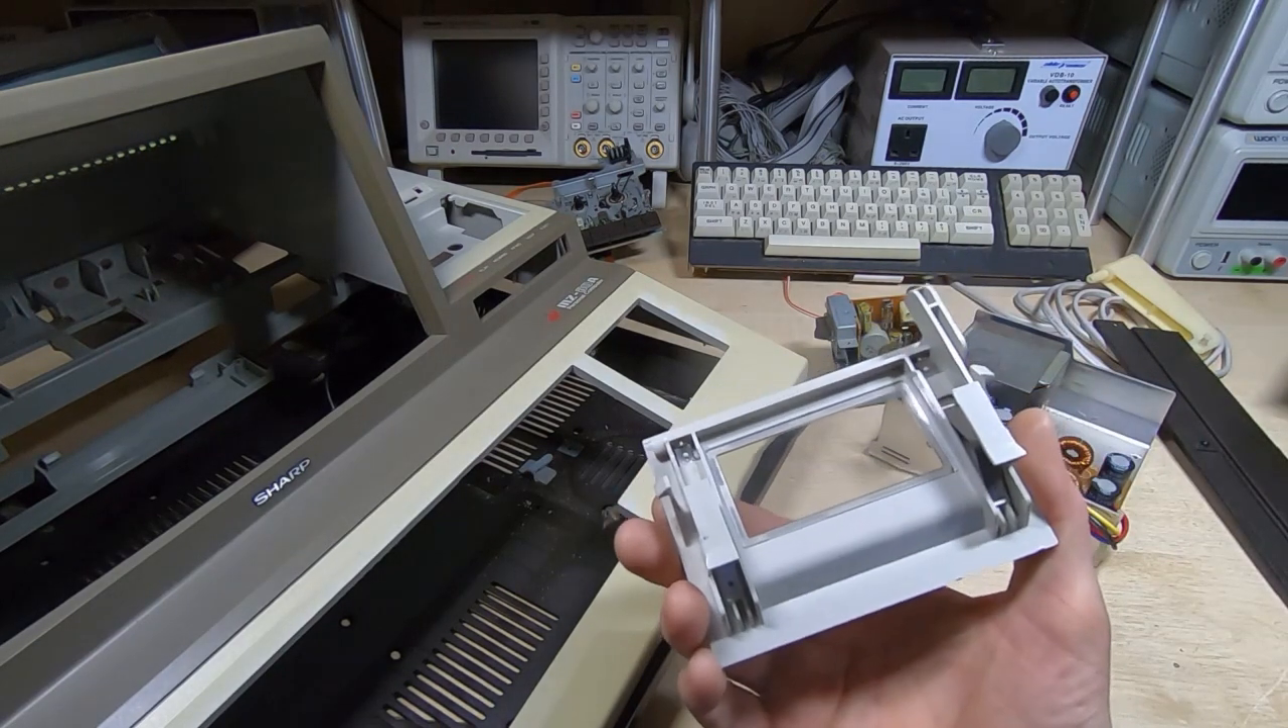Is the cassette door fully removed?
Yes.